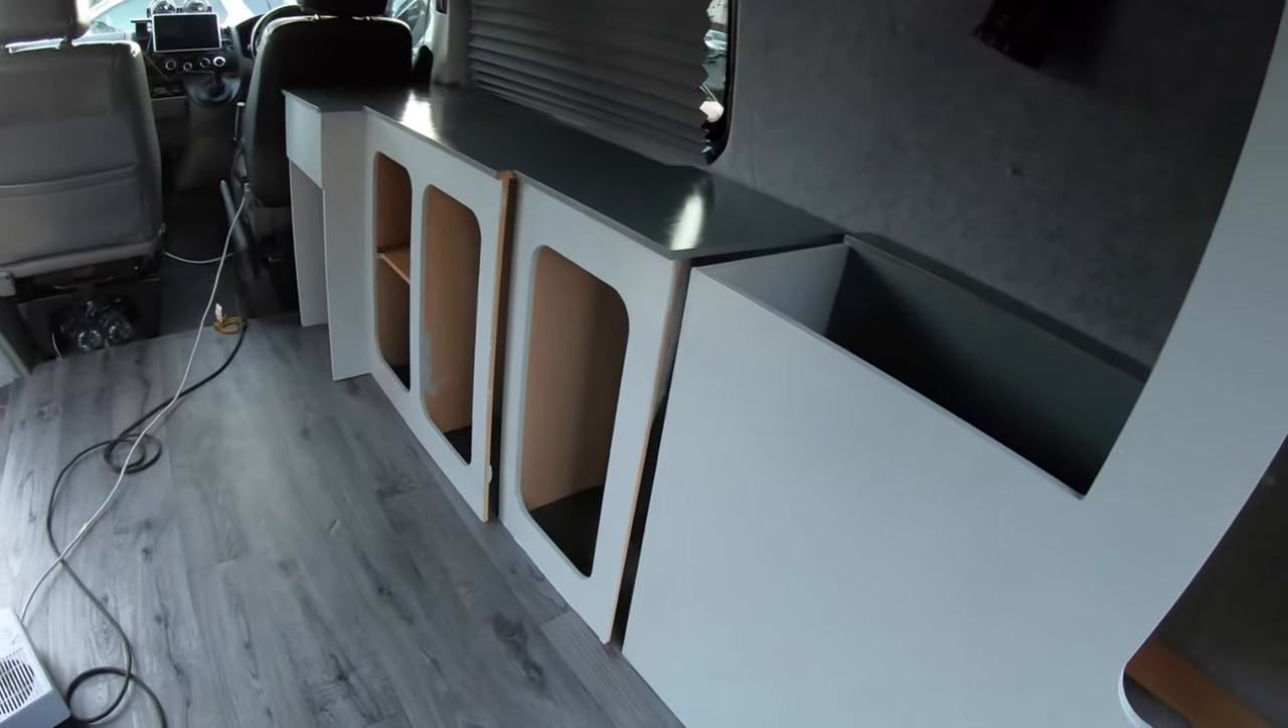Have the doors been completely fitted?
No.